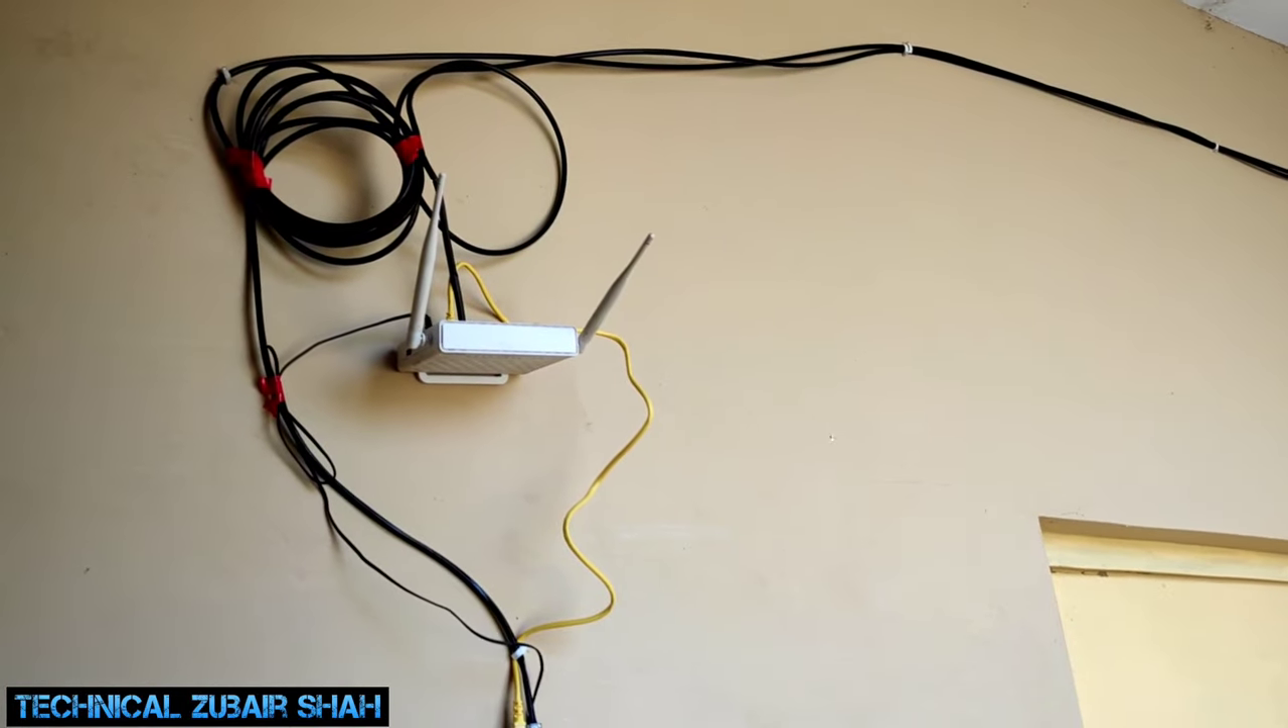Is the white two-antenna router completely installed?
Yes.